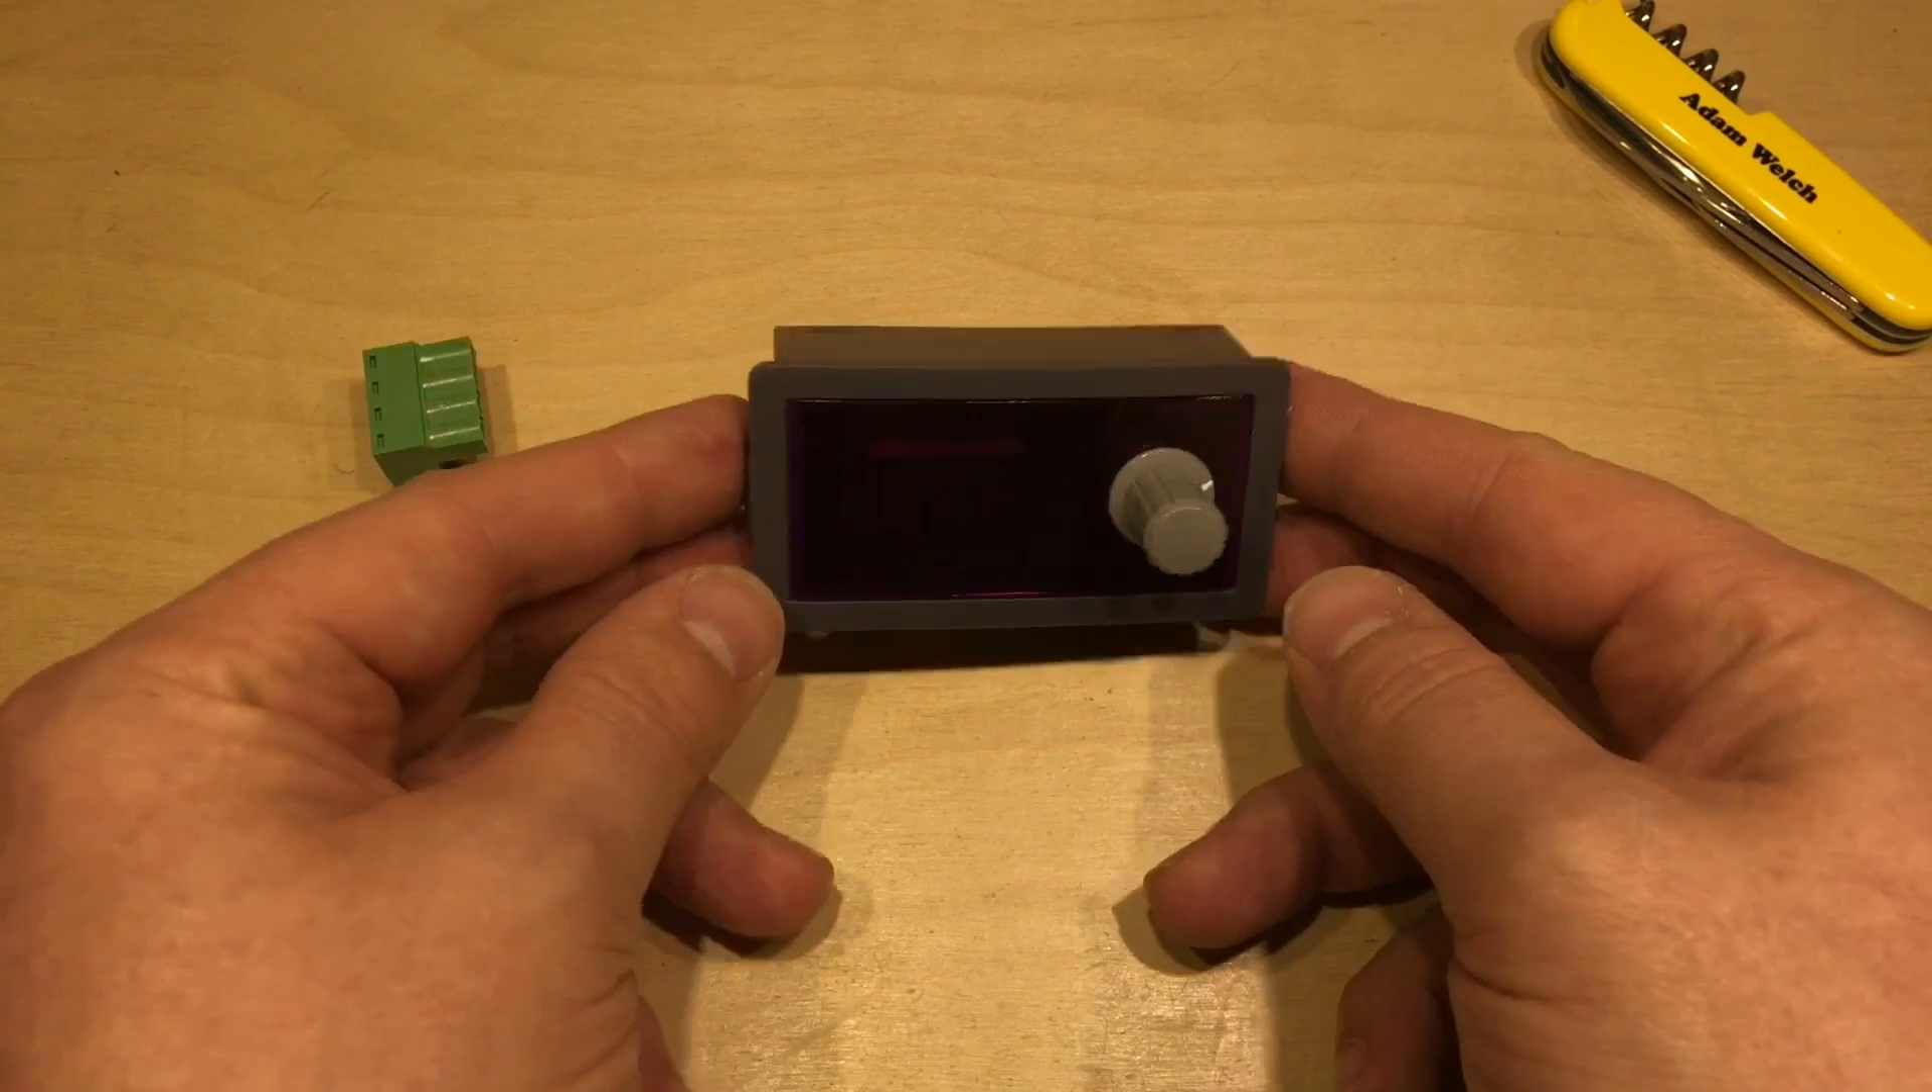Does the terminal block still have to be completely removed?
No.